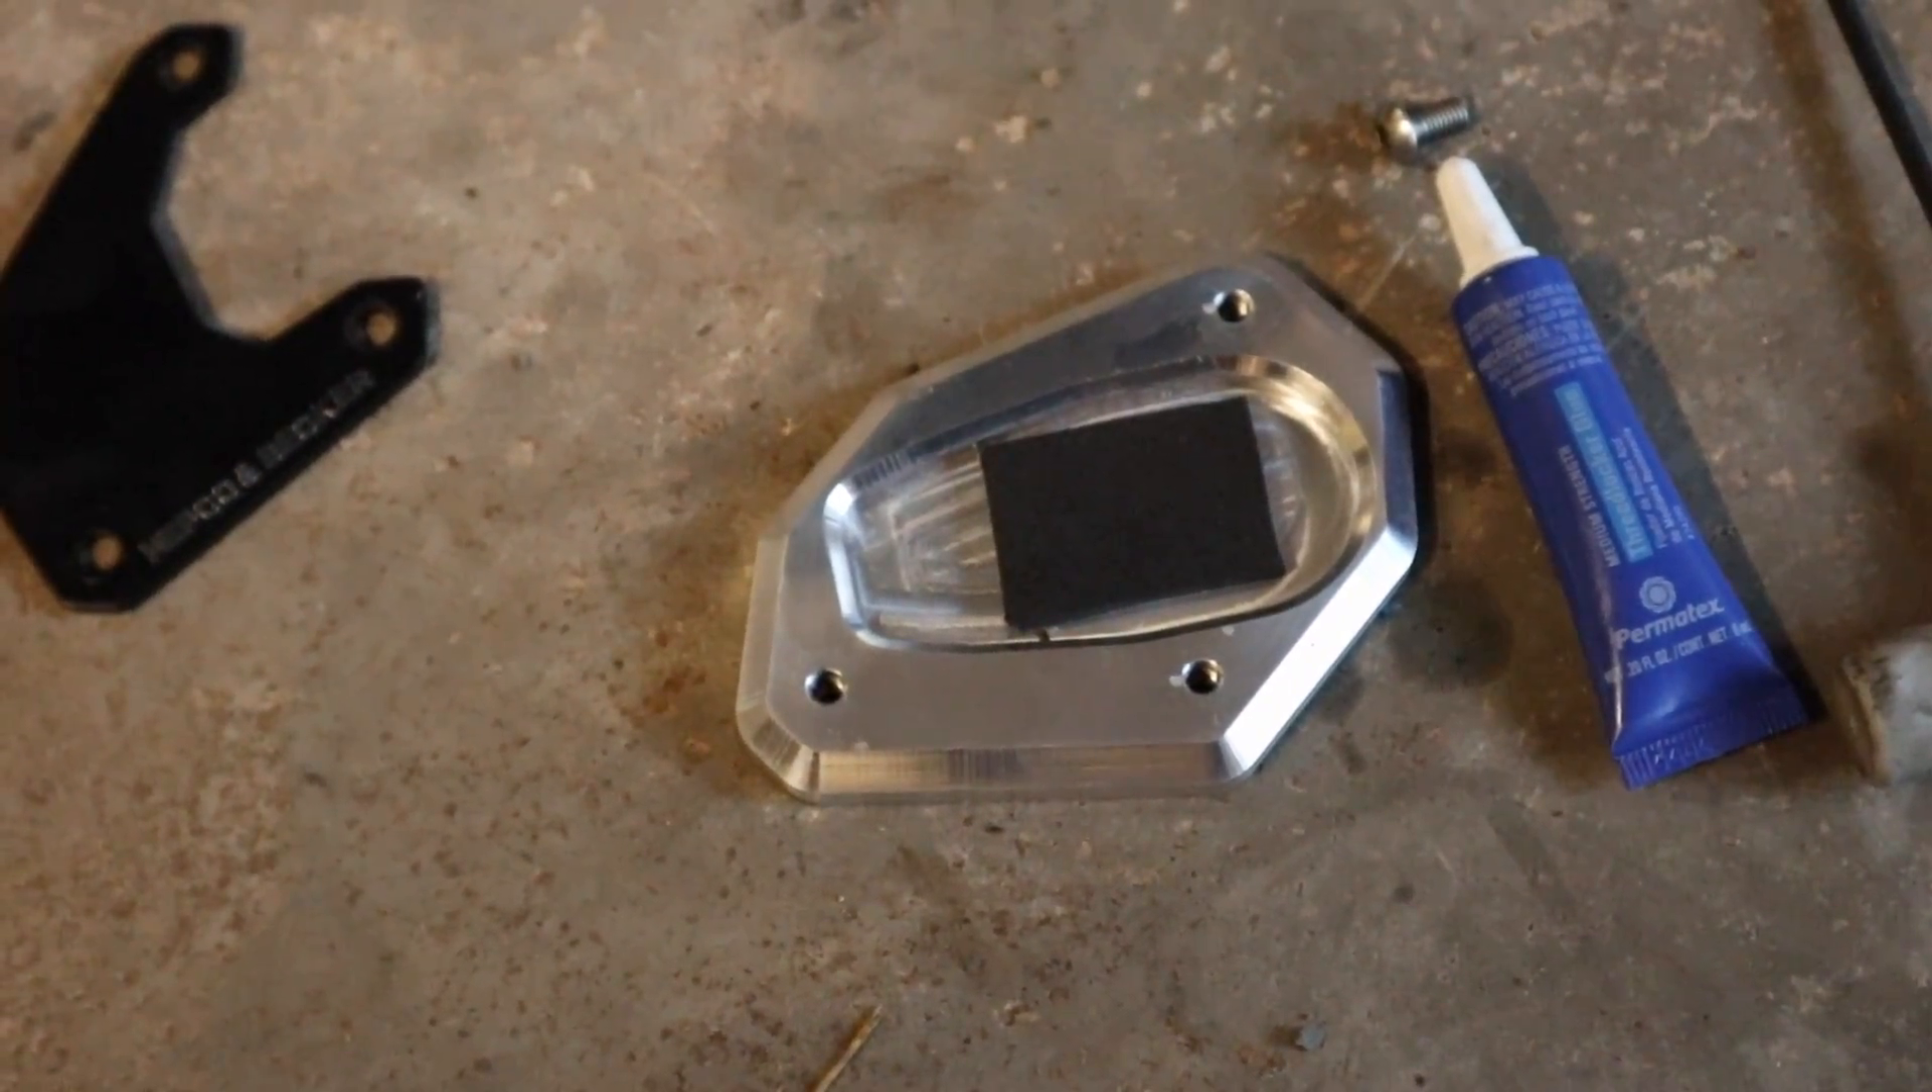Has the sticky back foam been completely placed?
Yes.